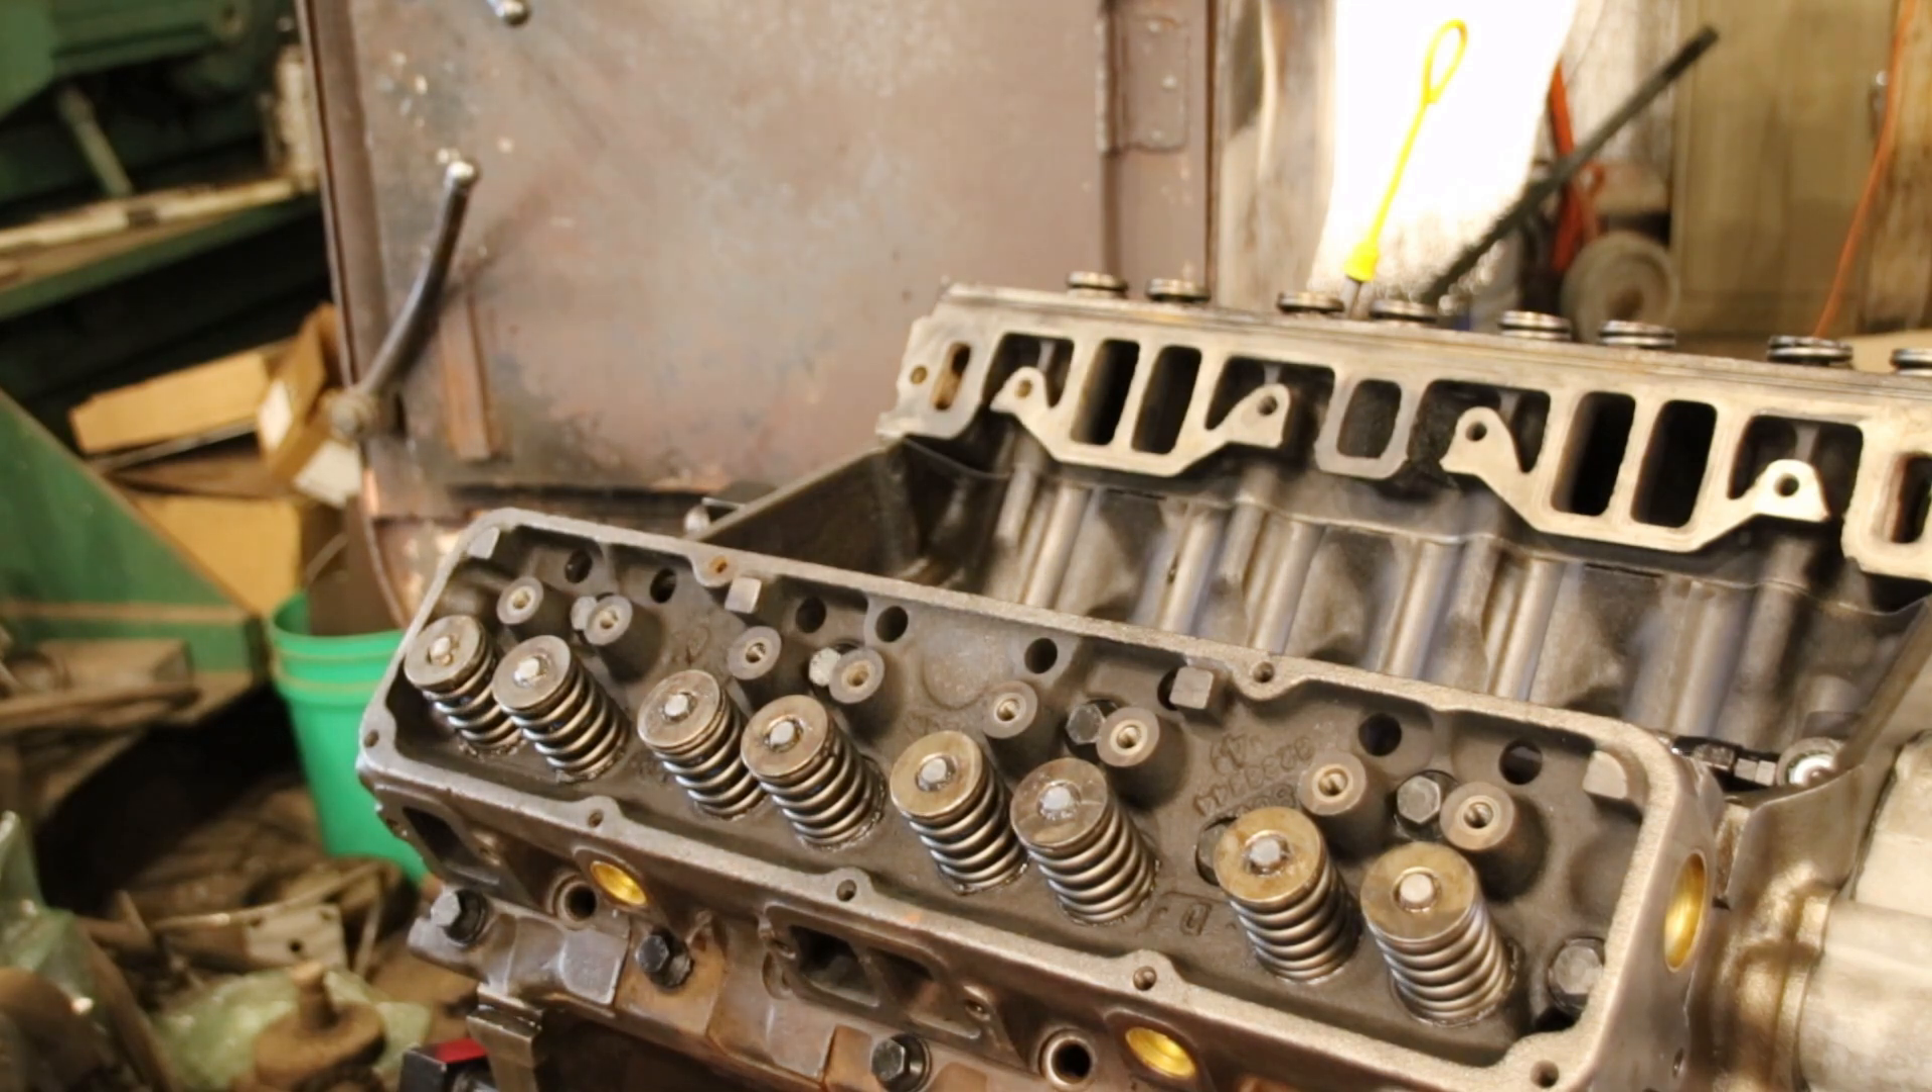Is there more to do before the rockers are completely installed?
Yes.